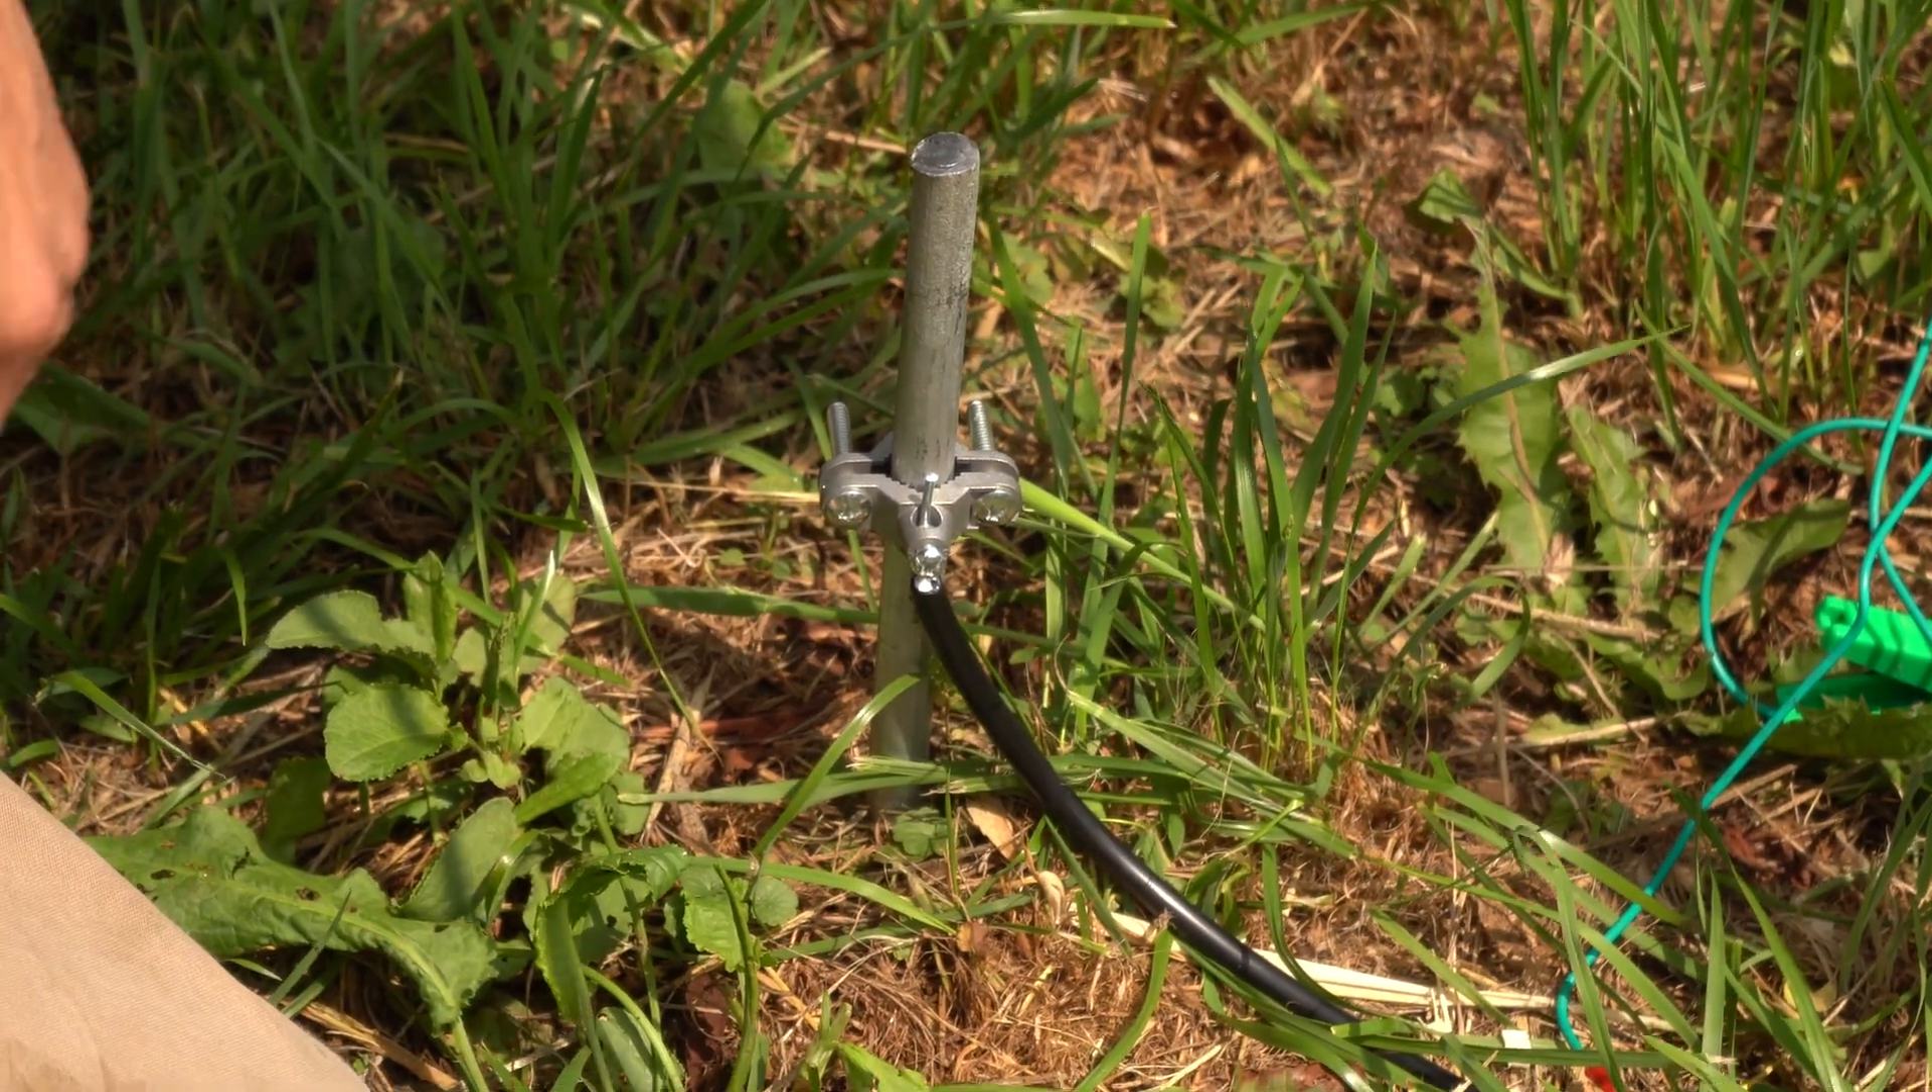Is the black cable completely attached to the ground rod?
Yes.